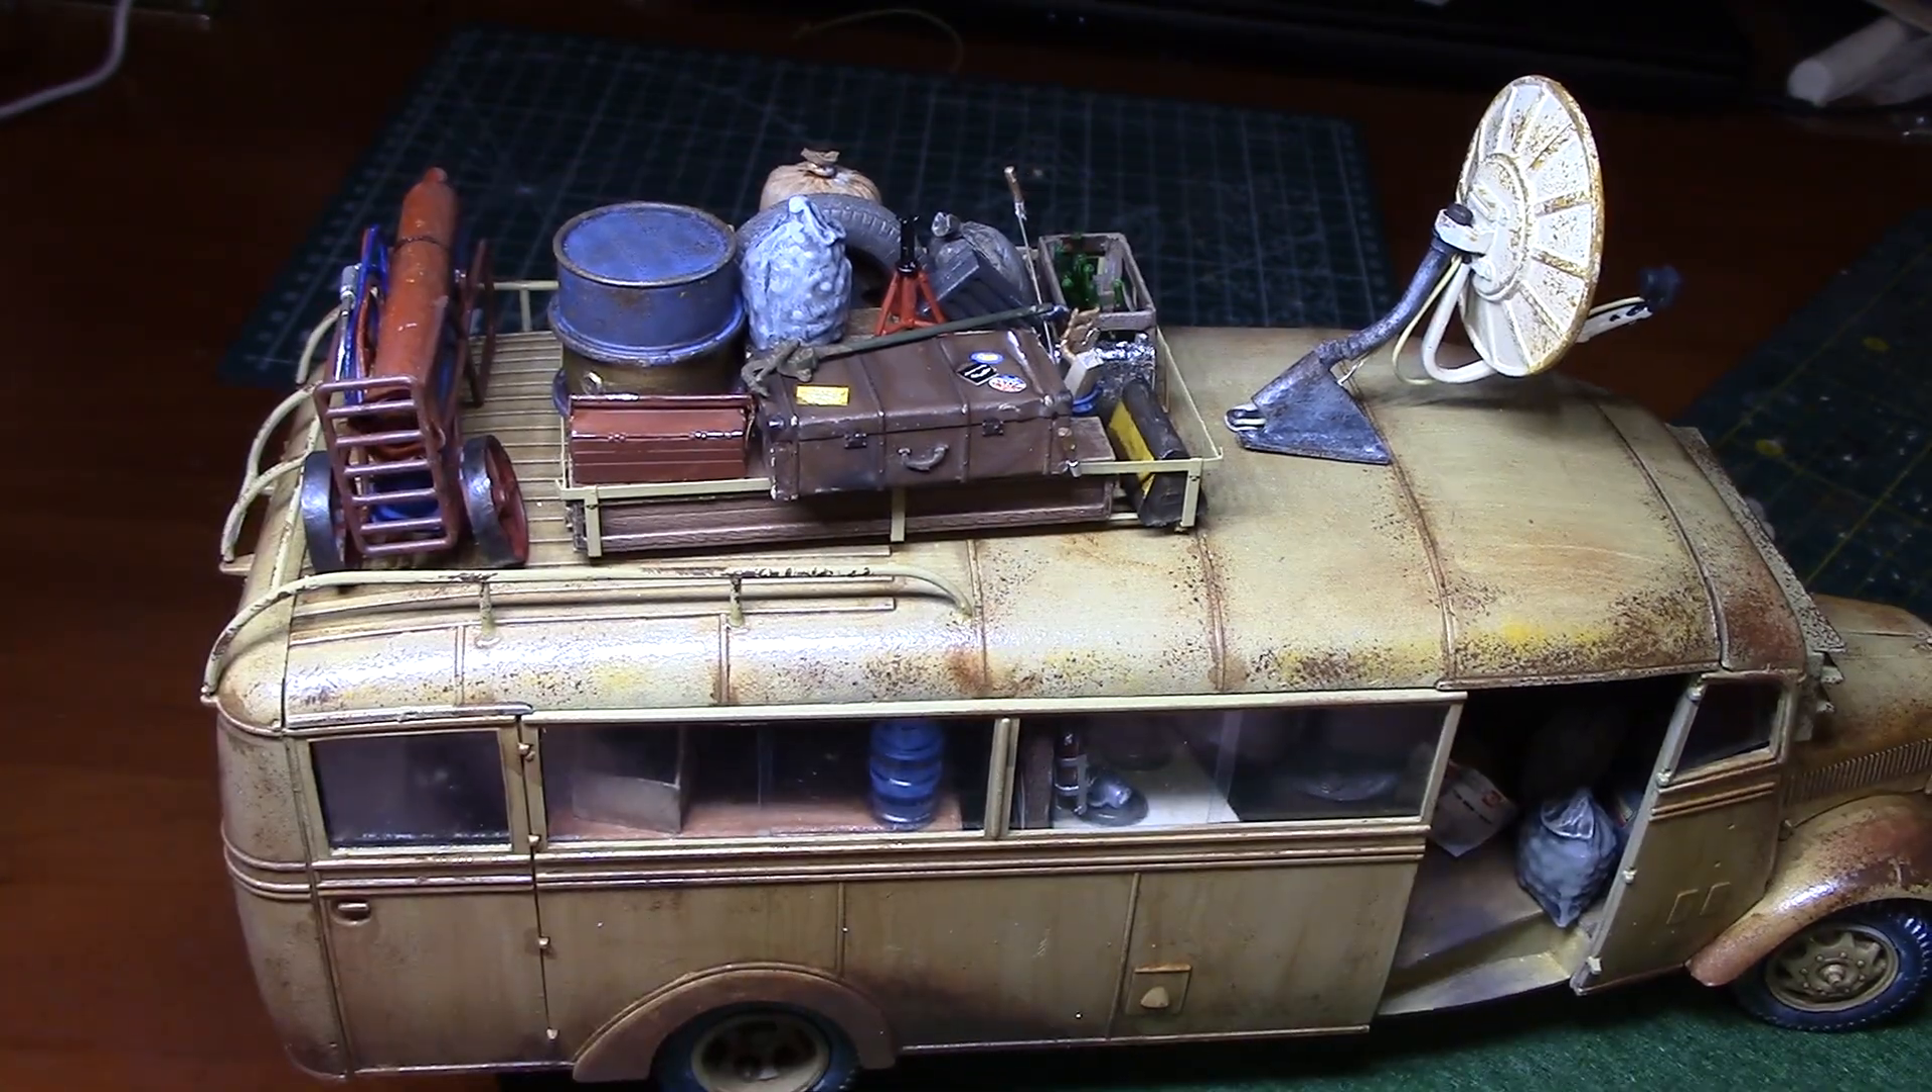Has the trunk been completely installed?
Yes.